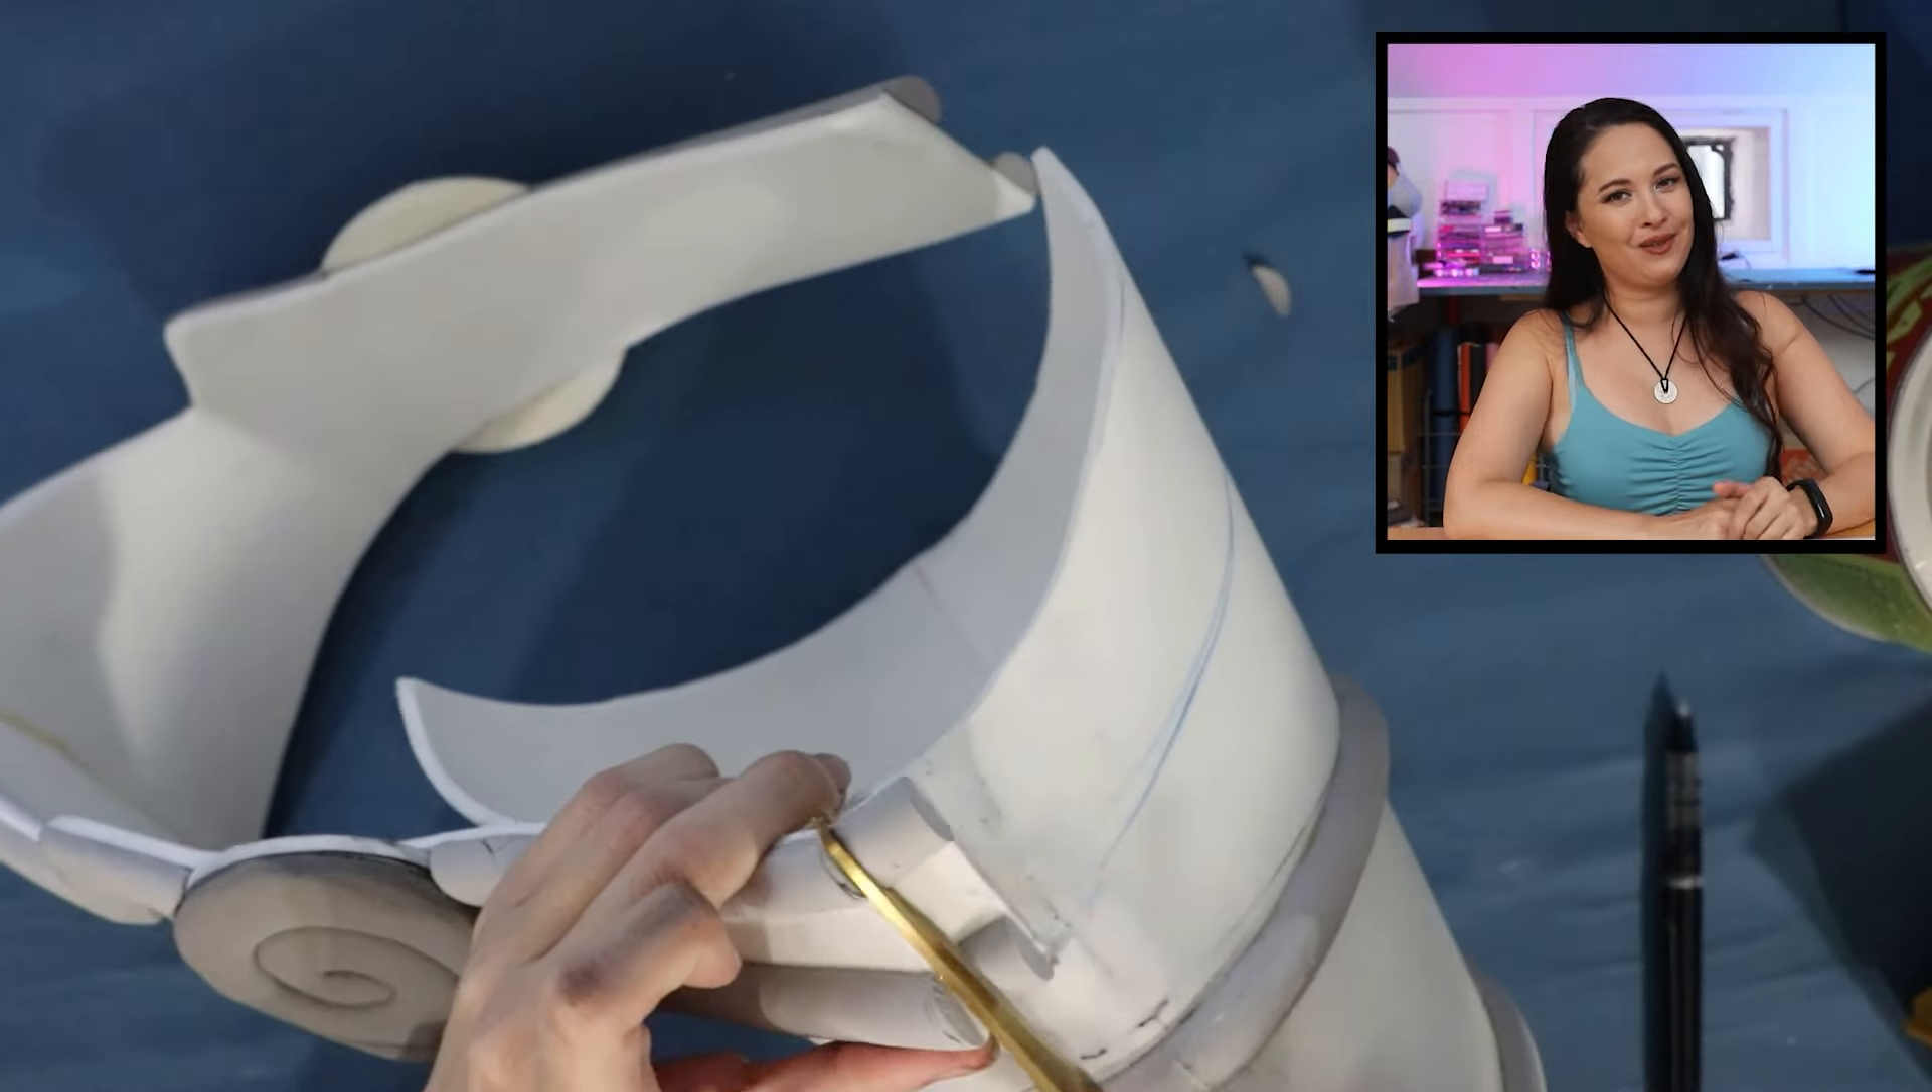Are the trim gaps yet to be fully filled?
Yes.